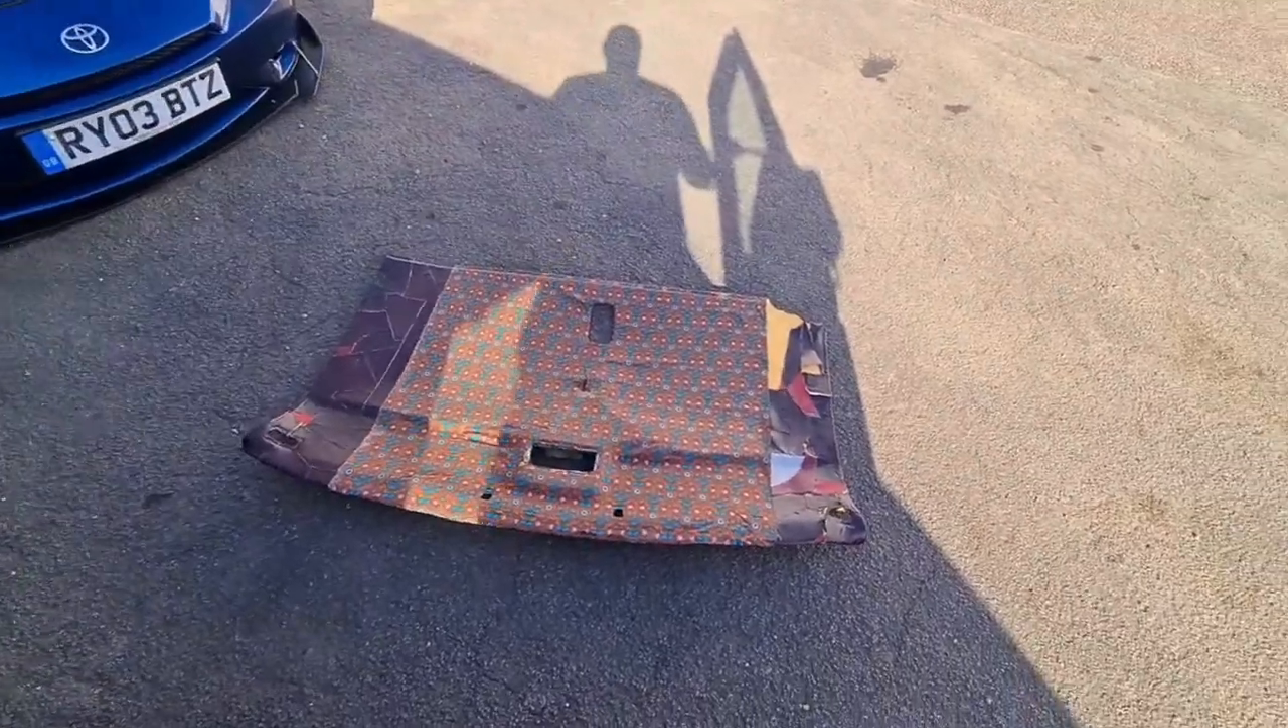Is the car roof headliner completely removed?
Yes.